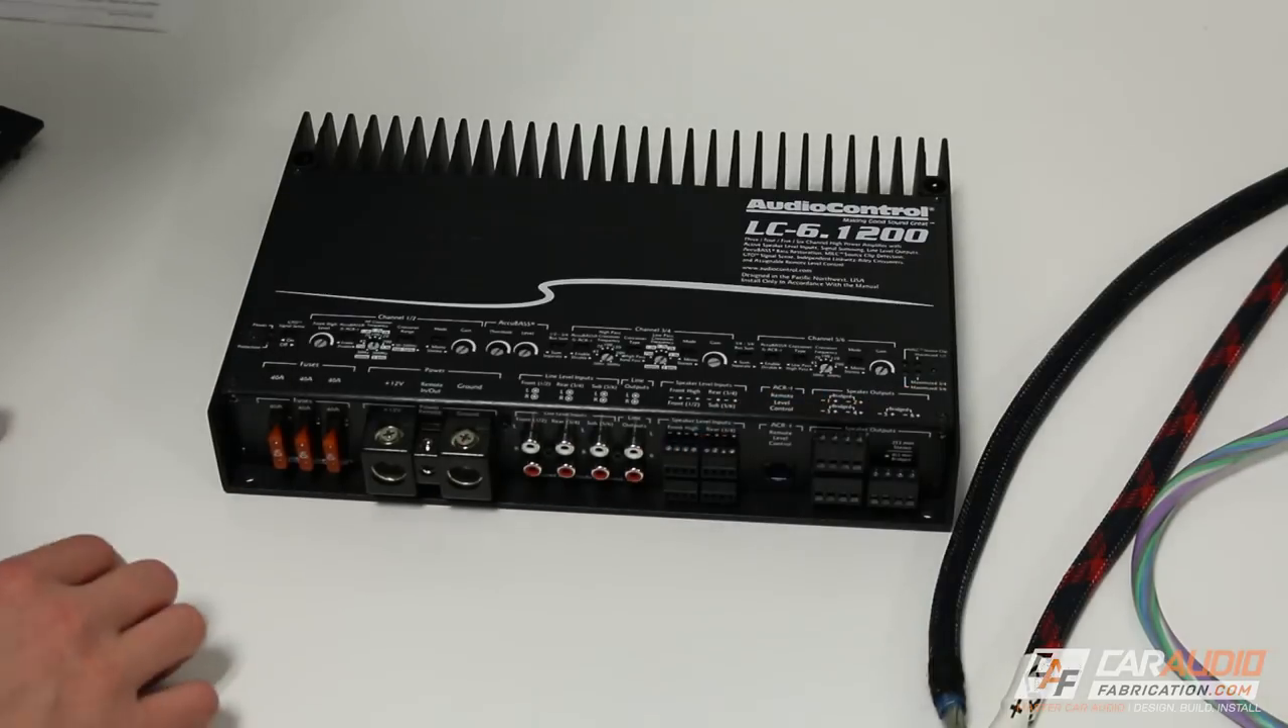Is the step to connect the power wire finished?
No.